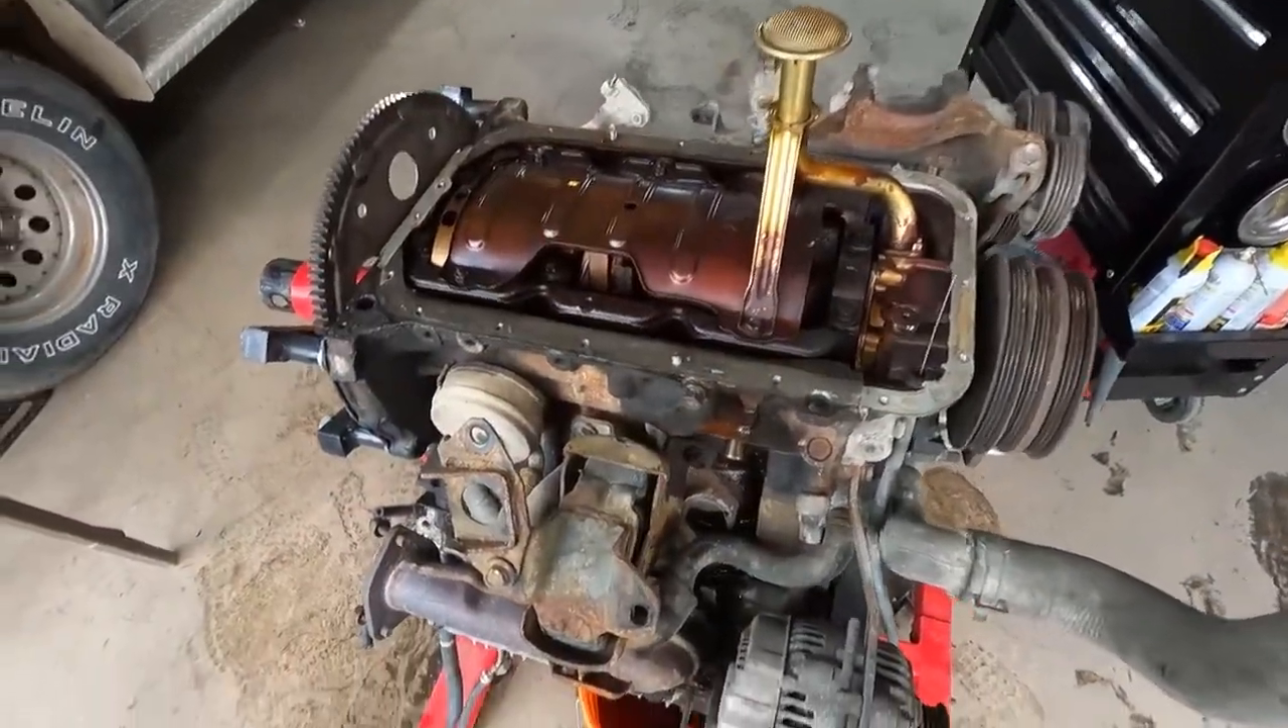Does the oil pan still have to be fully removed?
No.